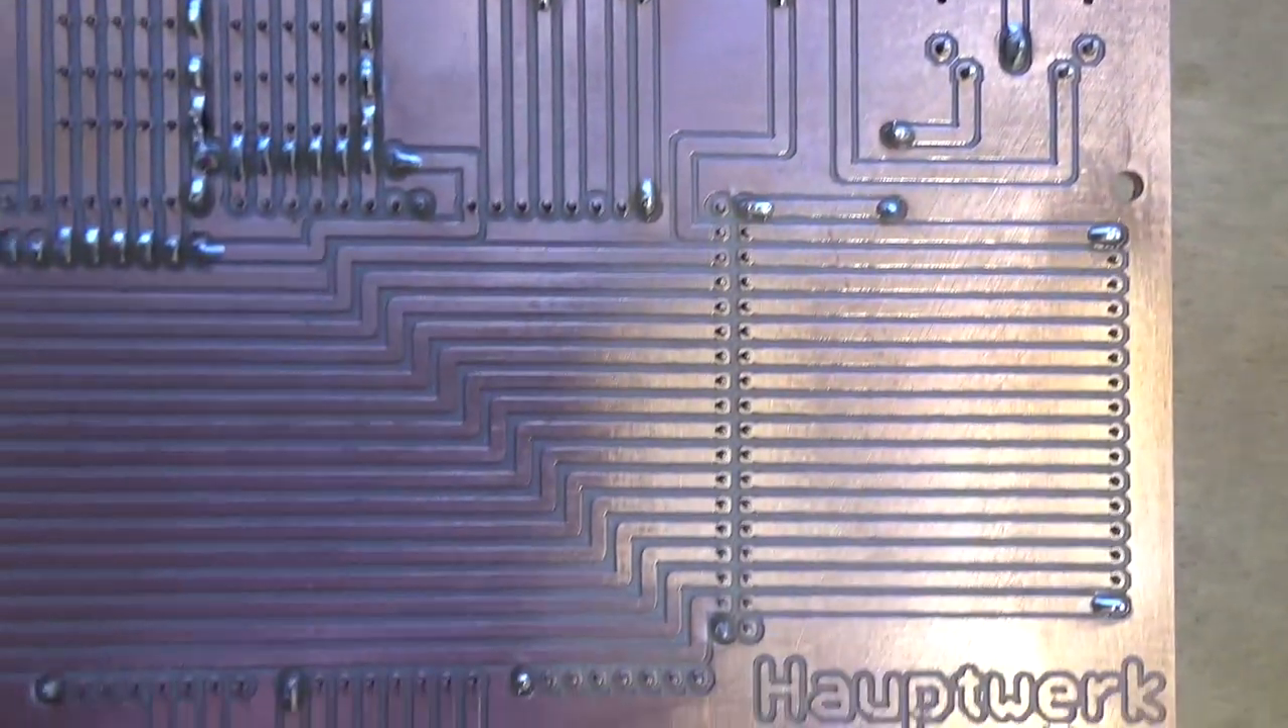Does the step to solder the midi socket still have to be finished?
Yes.